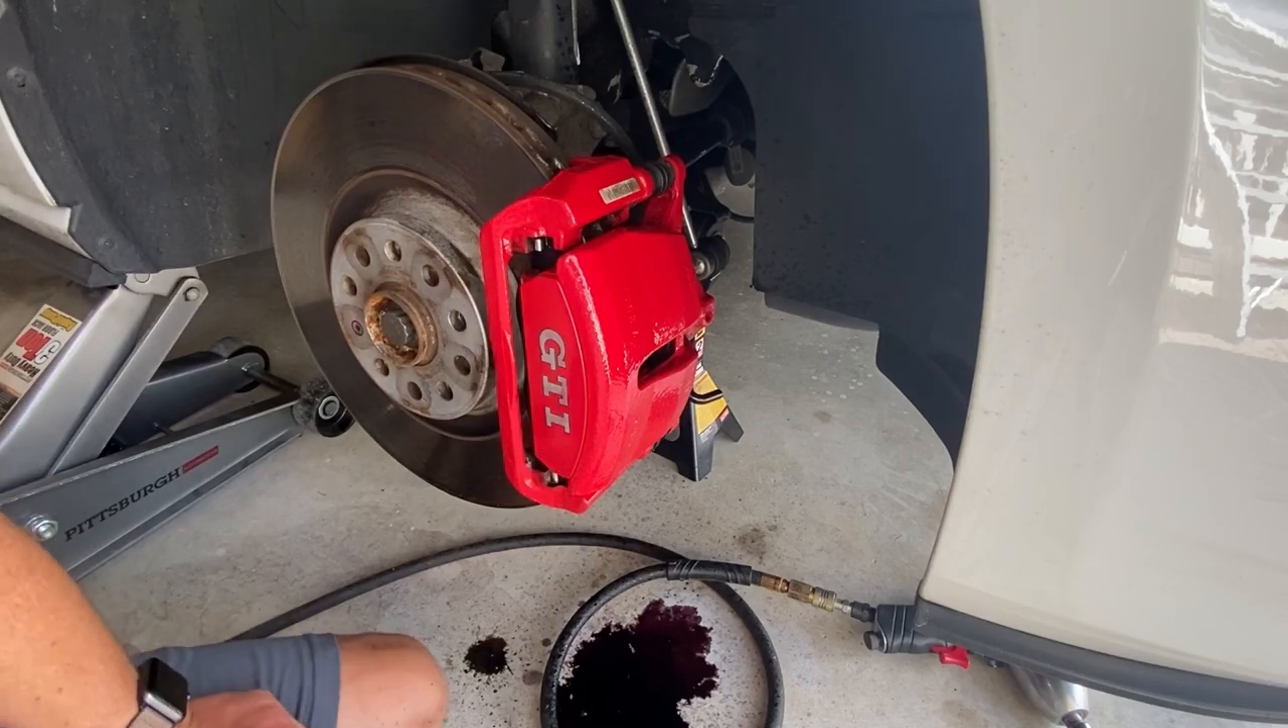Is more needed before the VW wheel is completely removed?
No.